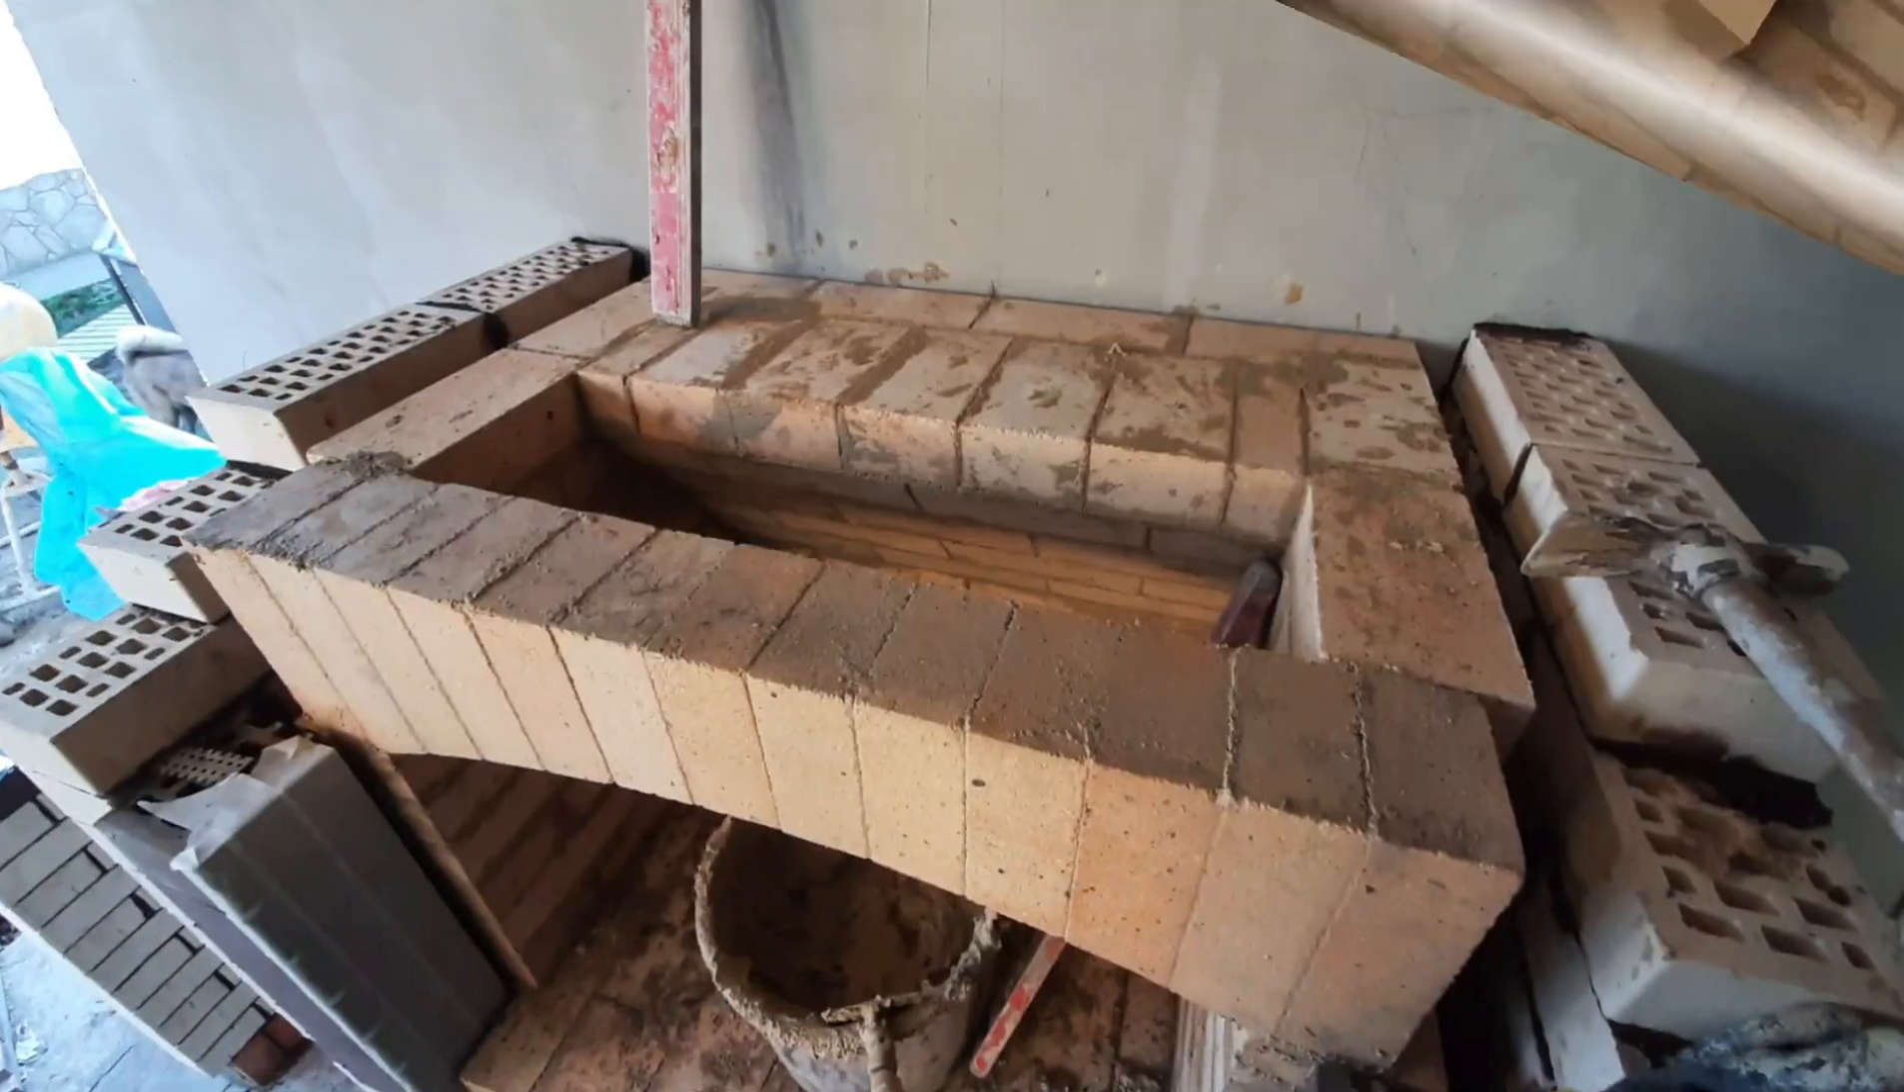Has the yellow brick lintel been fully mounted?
Yes.